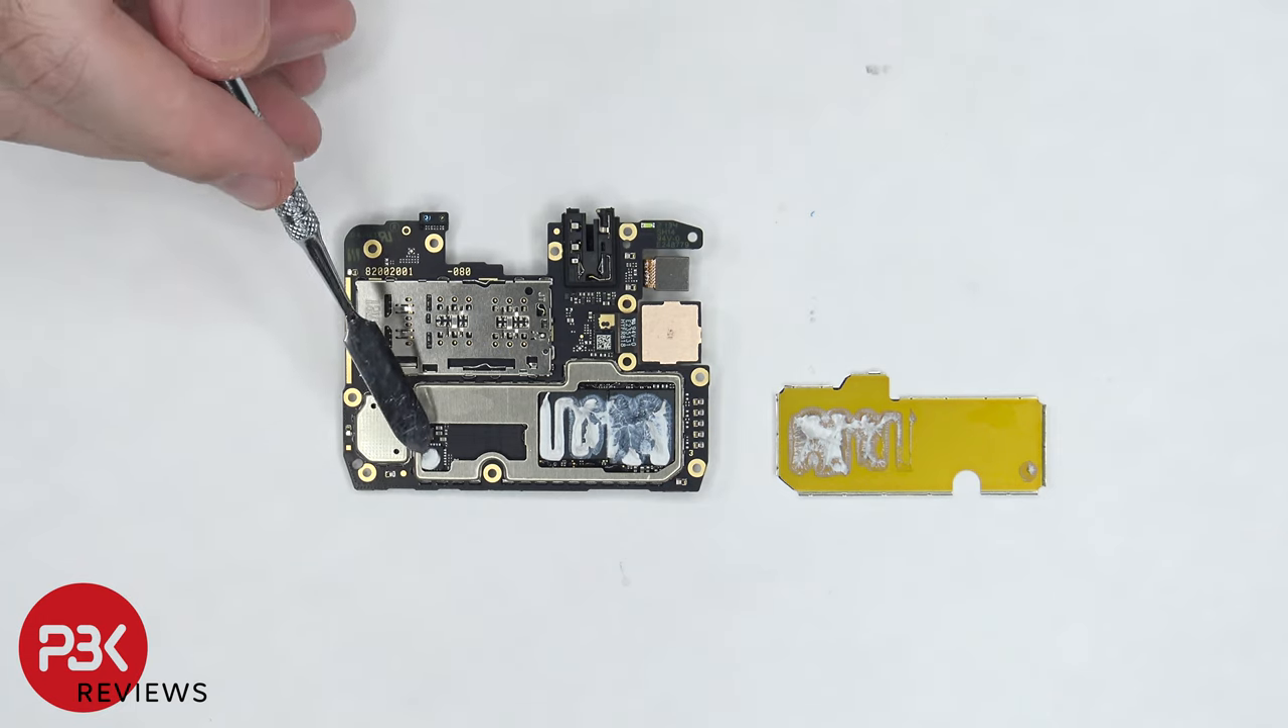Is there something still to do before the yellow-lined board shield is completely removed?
No.